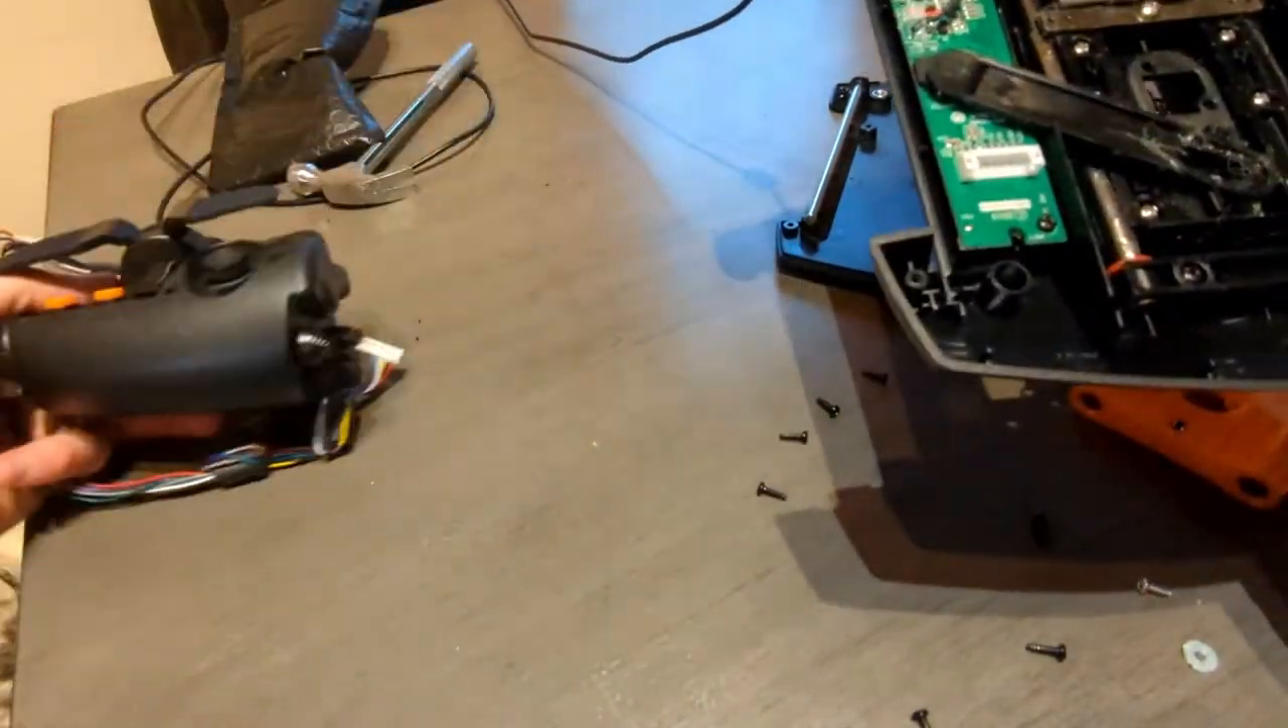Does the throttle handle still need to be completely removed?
No.